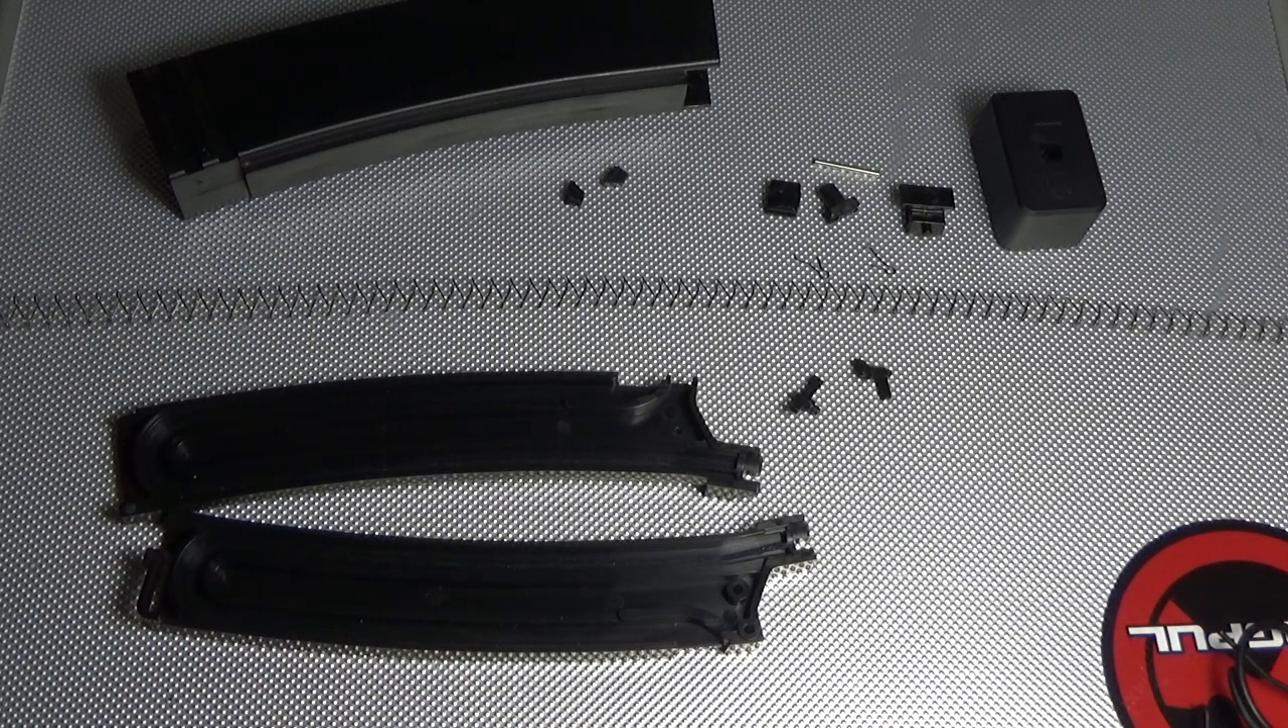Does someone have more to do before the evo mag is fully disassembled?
No.